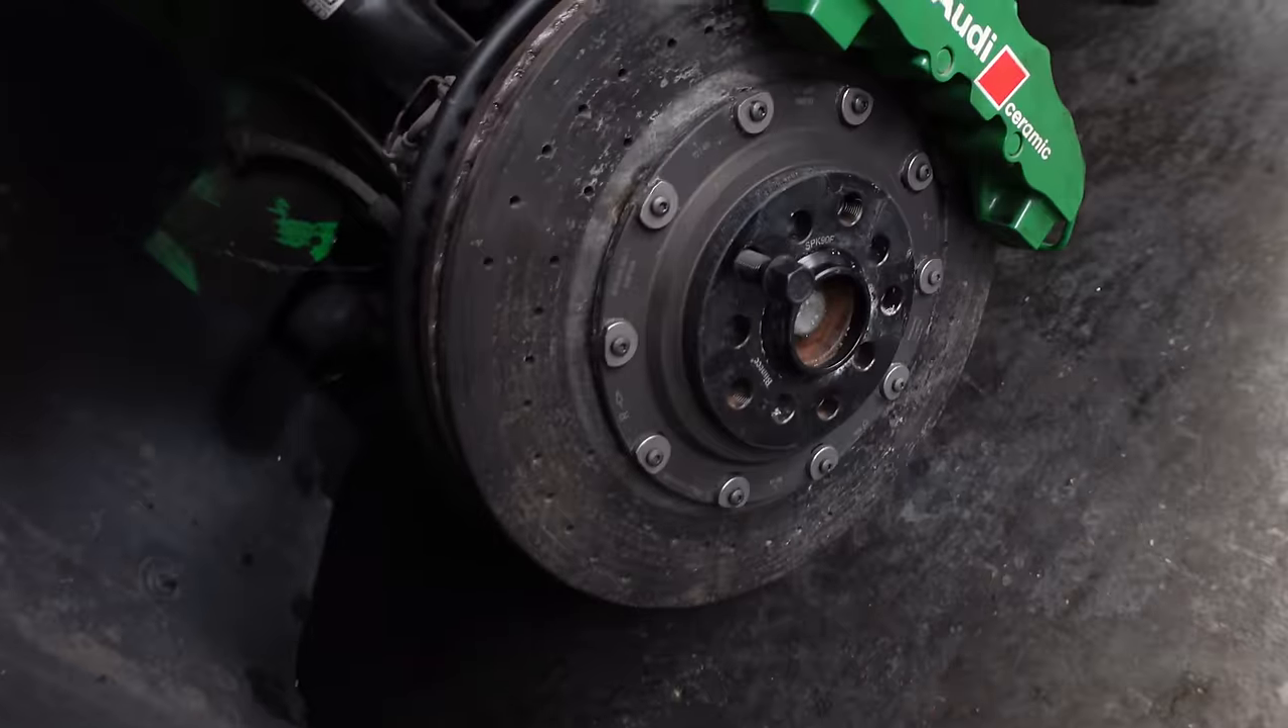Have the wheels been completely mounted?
No.